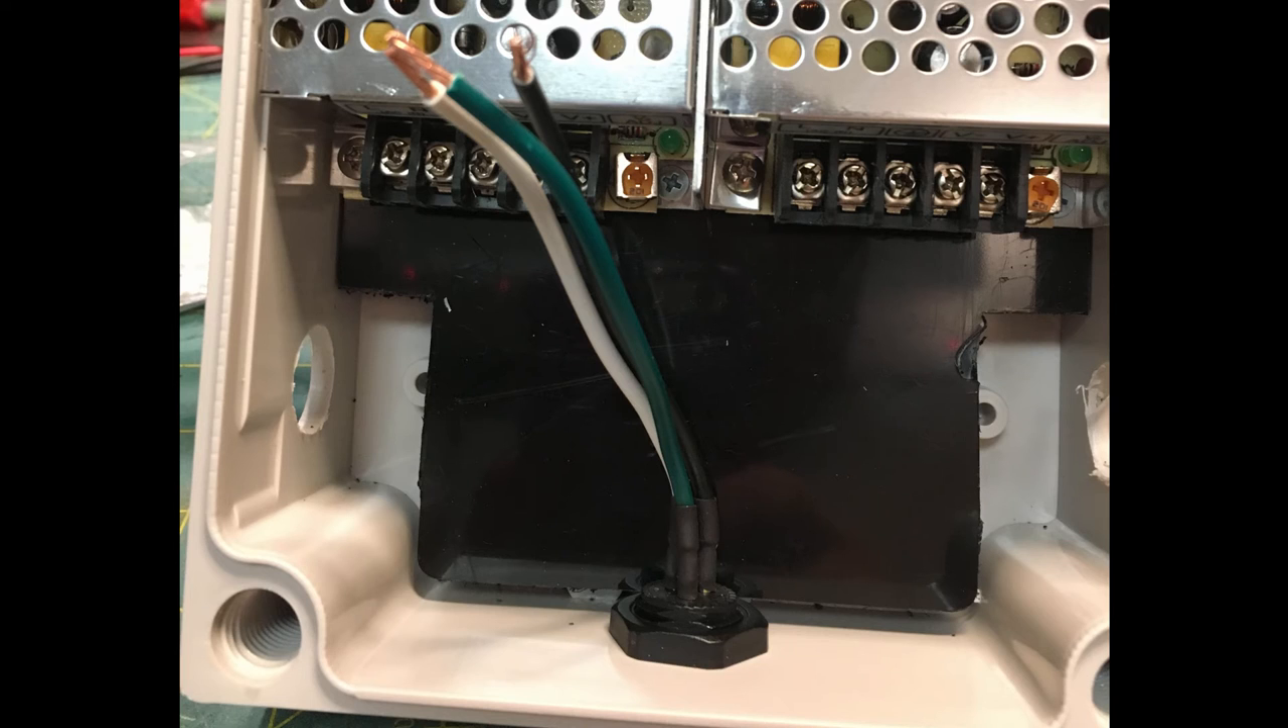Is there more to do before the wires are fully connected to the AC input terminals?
Yes.